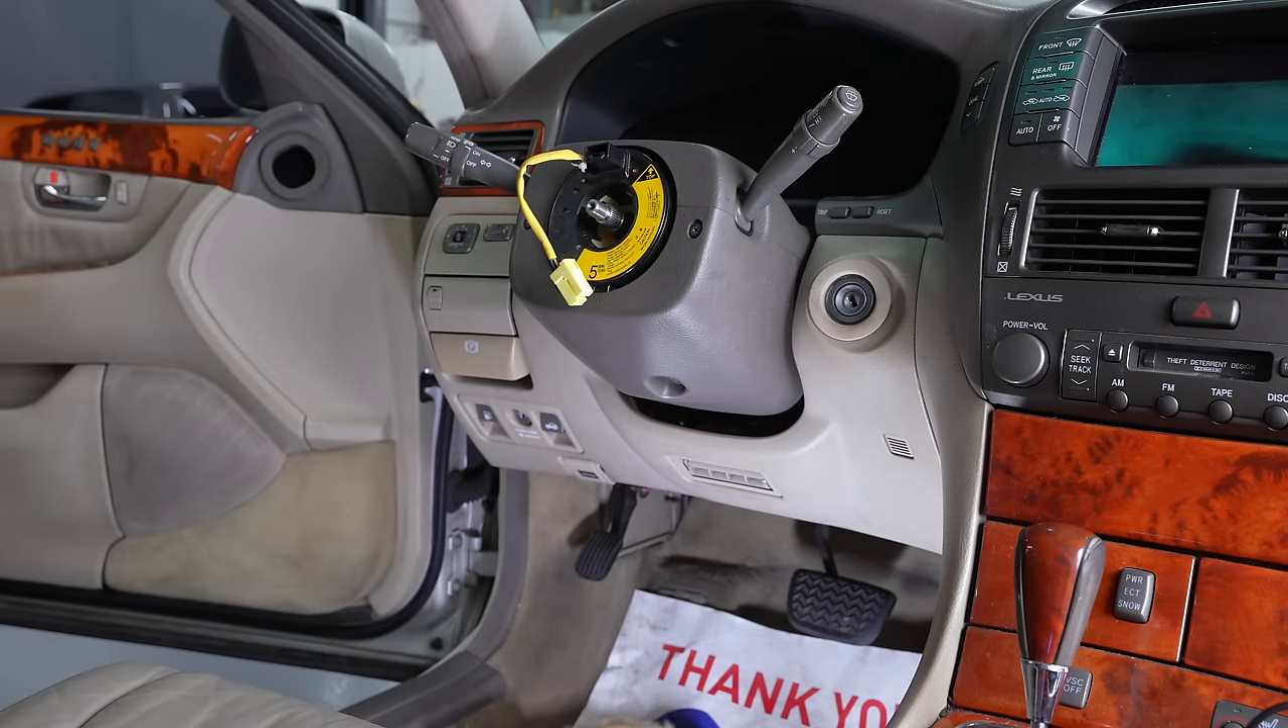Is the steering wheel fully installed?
No.